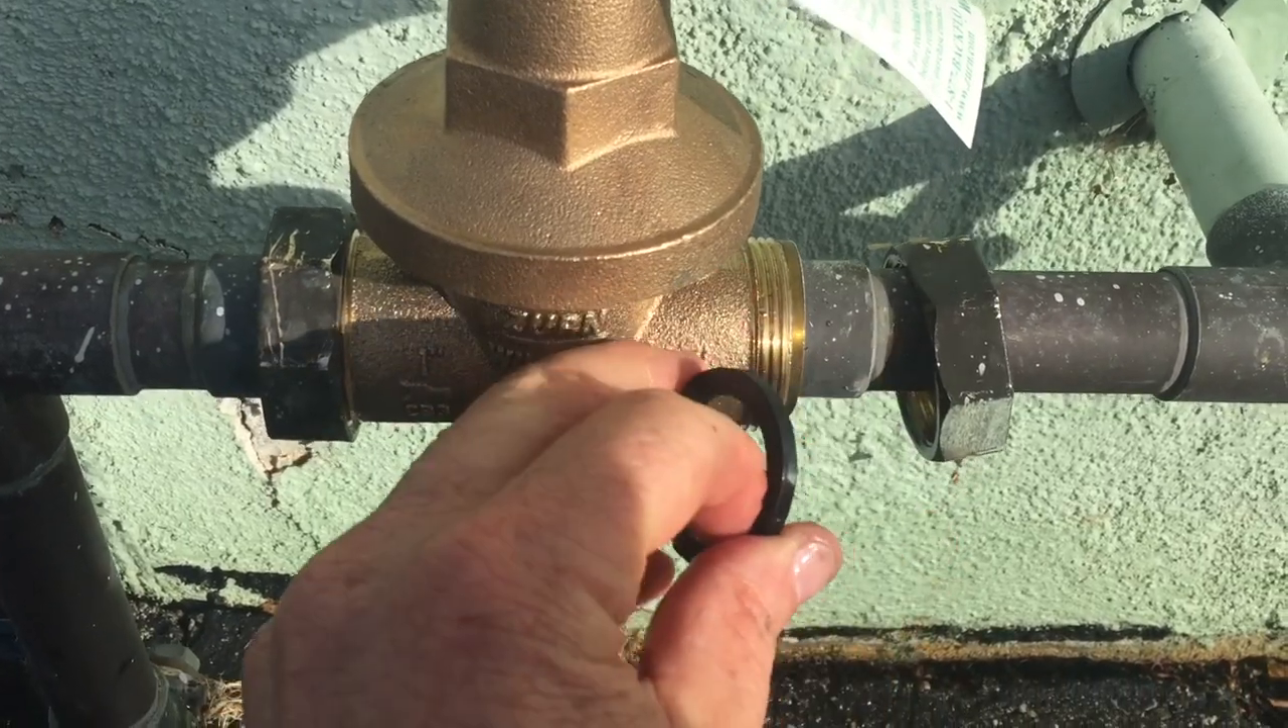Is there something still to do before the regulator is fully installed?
Yes.